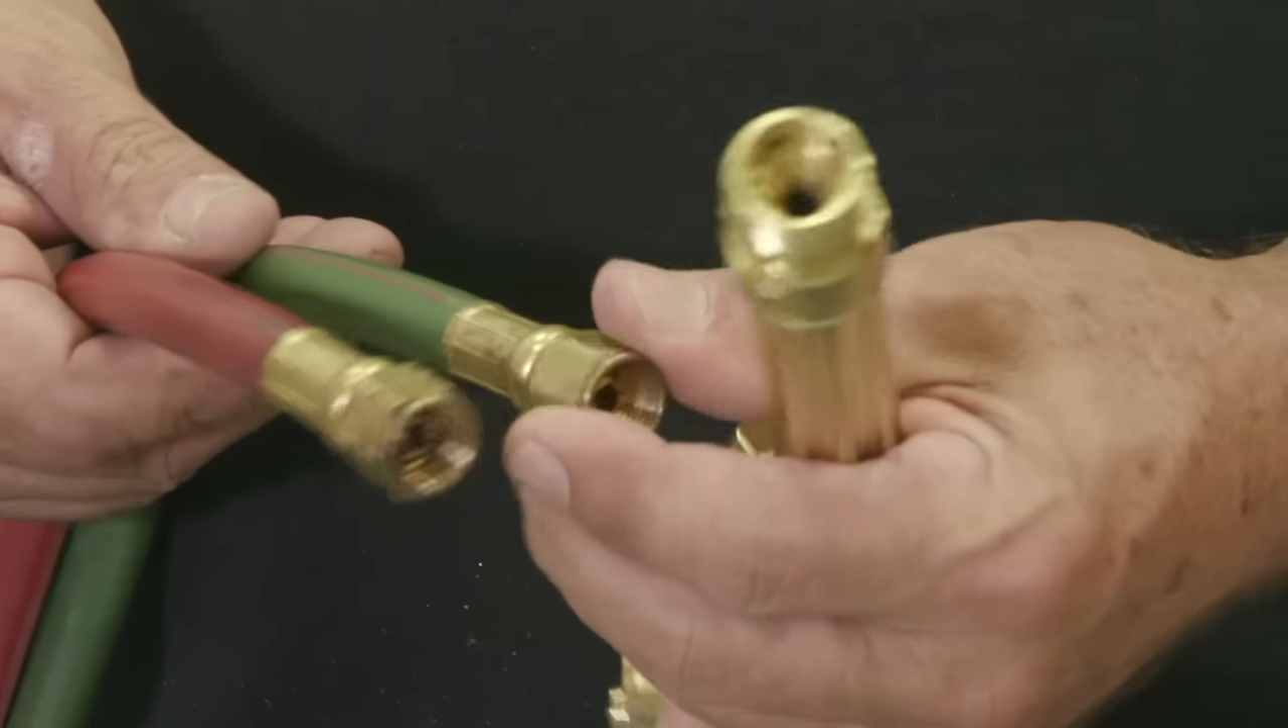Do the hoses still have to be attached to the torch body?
Yes.